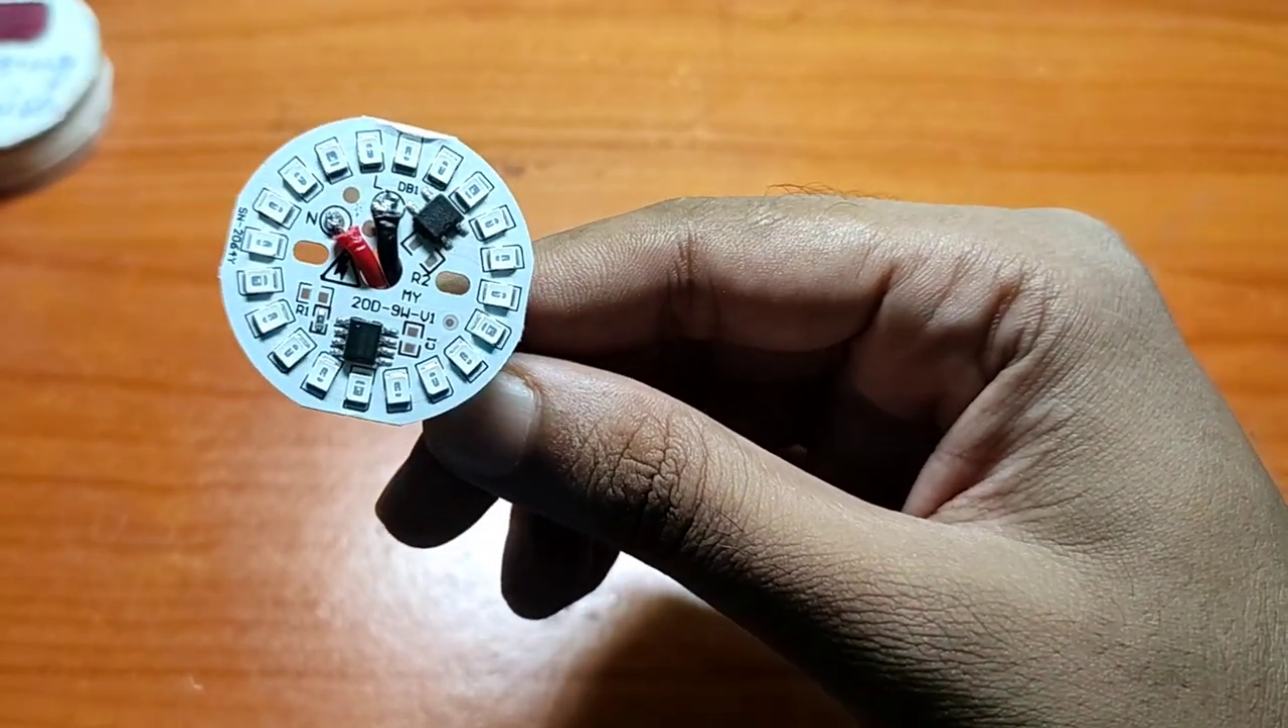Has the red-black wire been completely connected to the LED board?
Yes.